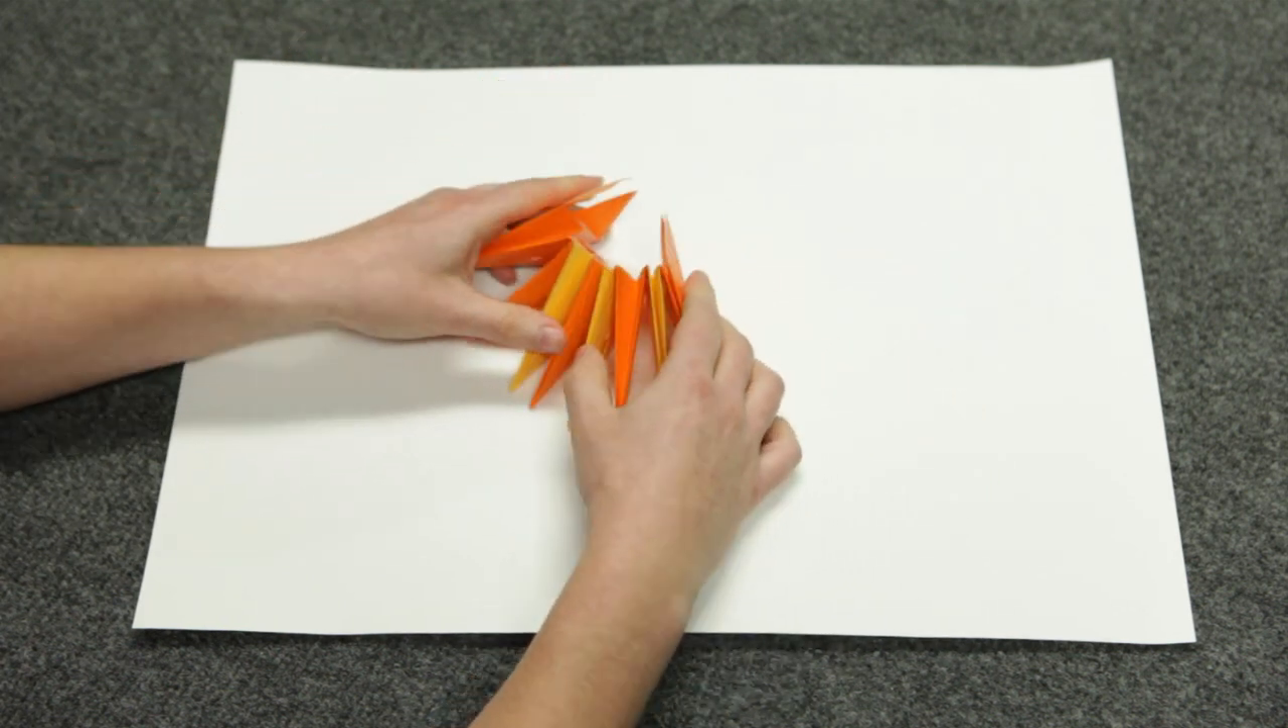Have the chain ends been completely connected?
No.